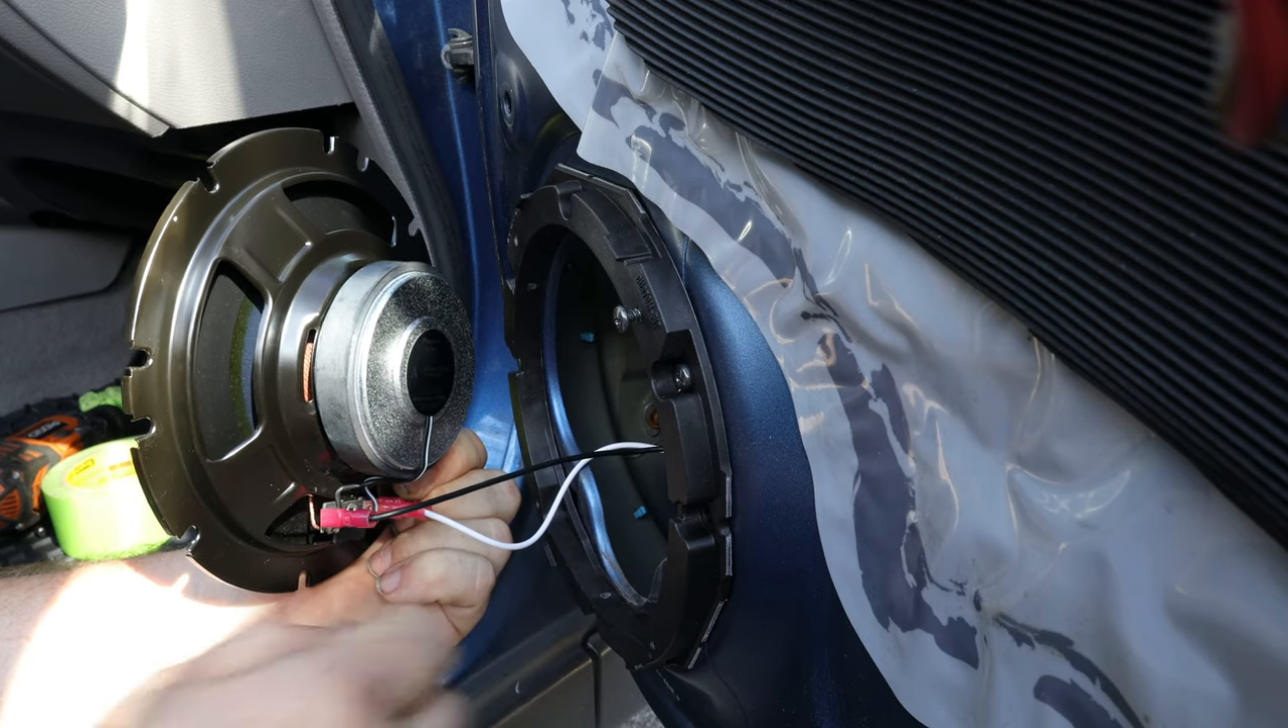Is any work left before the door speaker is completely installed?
Yes.